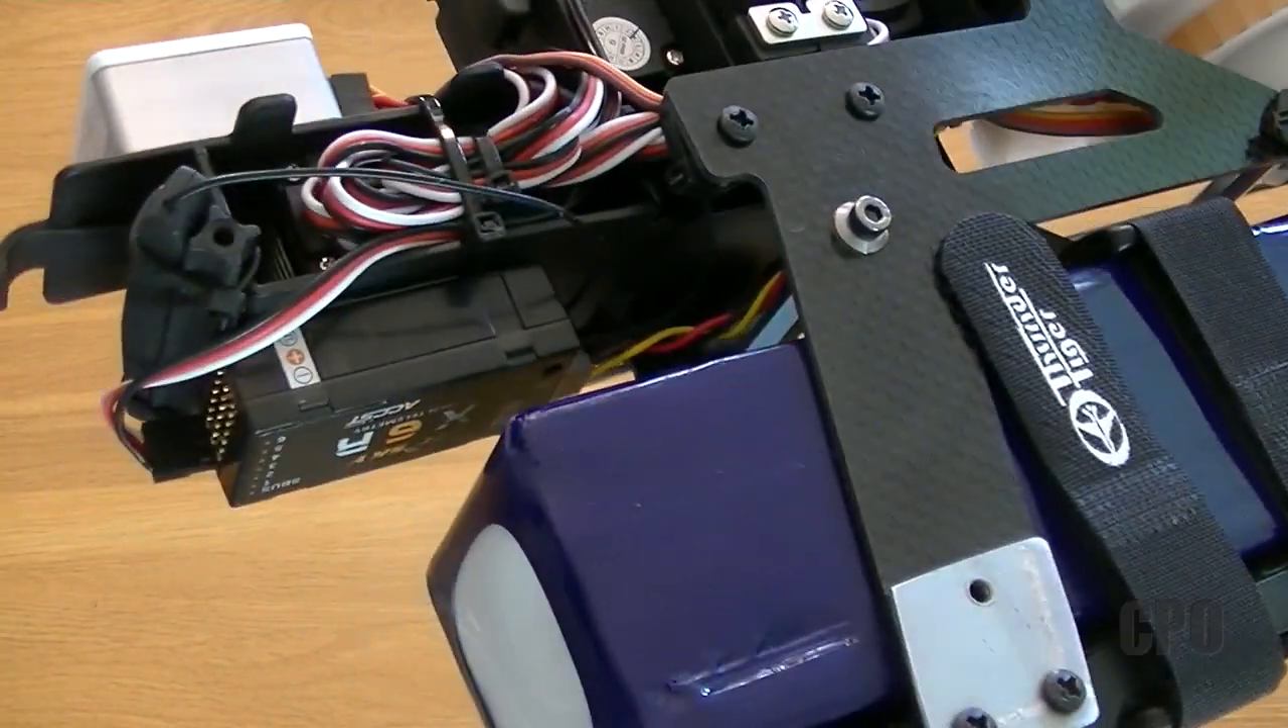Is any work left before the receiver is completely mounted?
No.